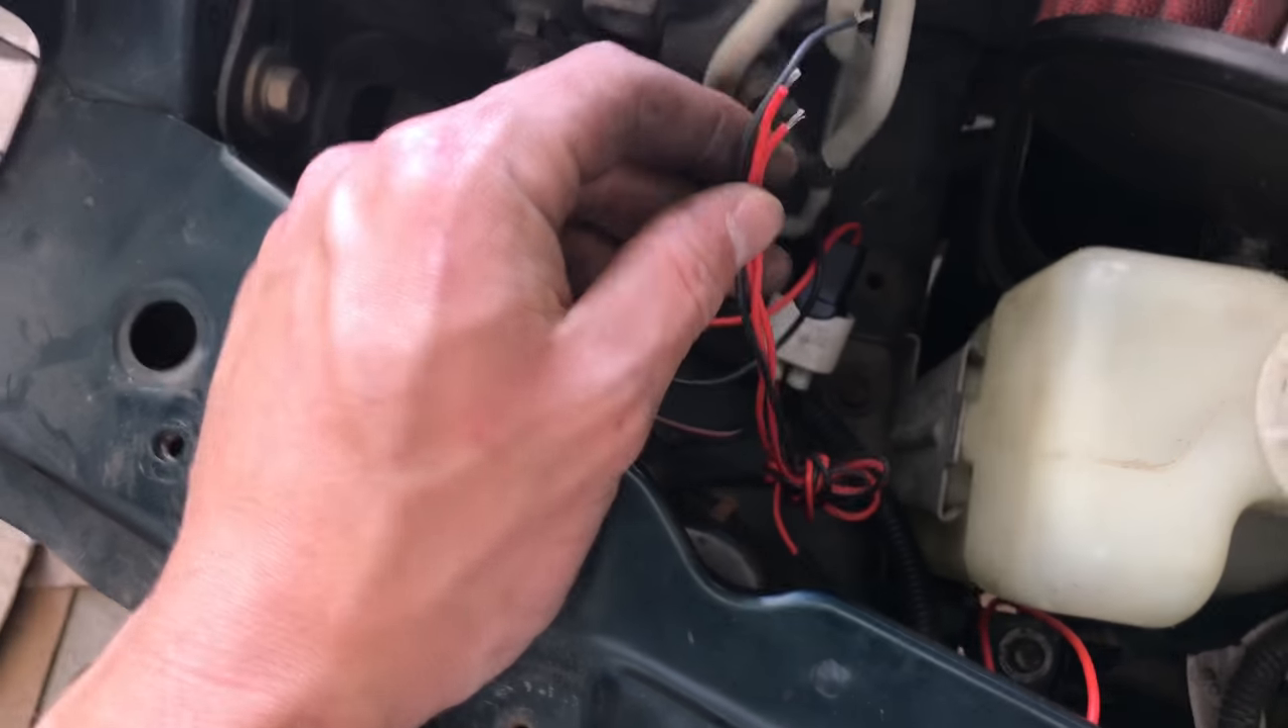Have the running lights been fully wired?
No.